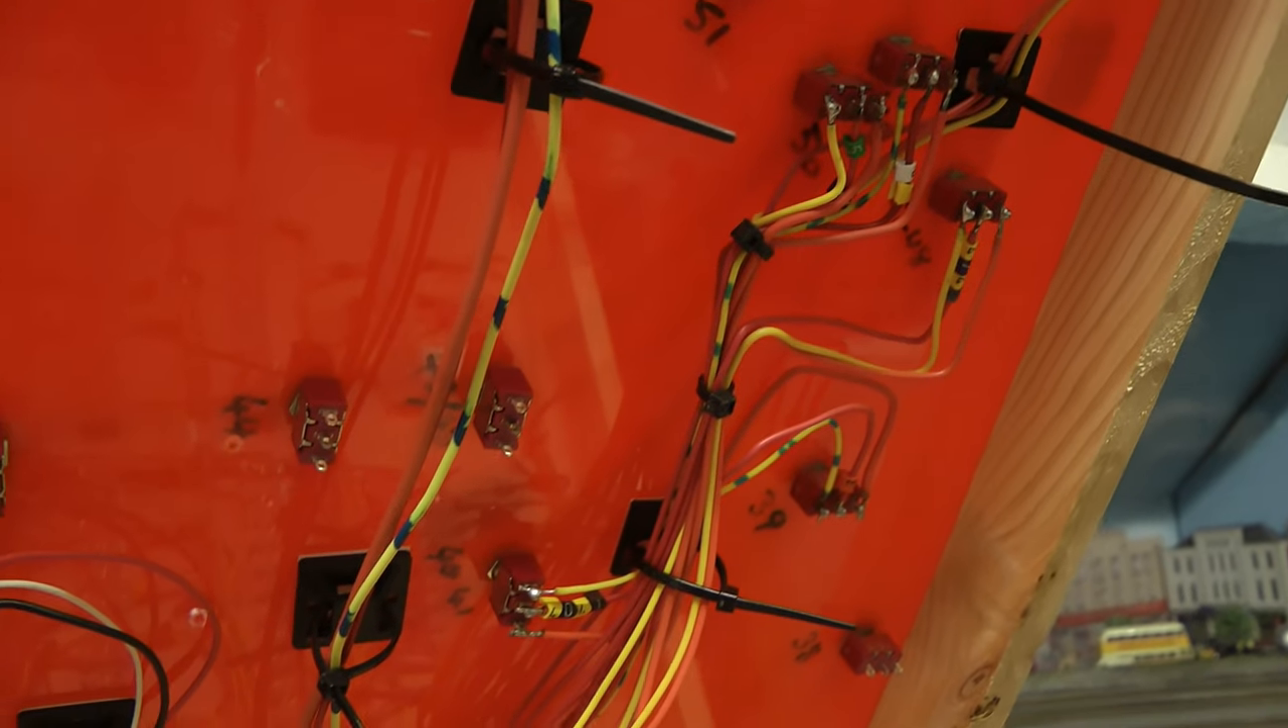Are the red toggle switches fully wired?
No.